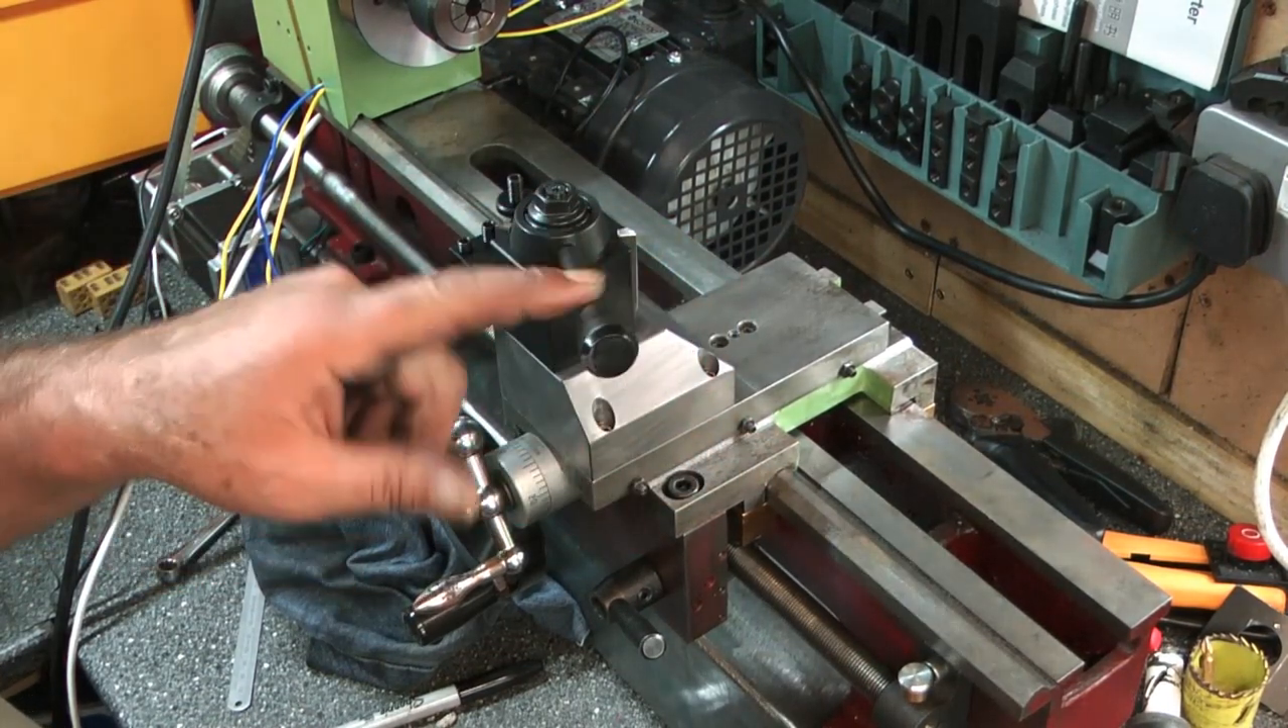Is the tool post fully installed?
Yes.